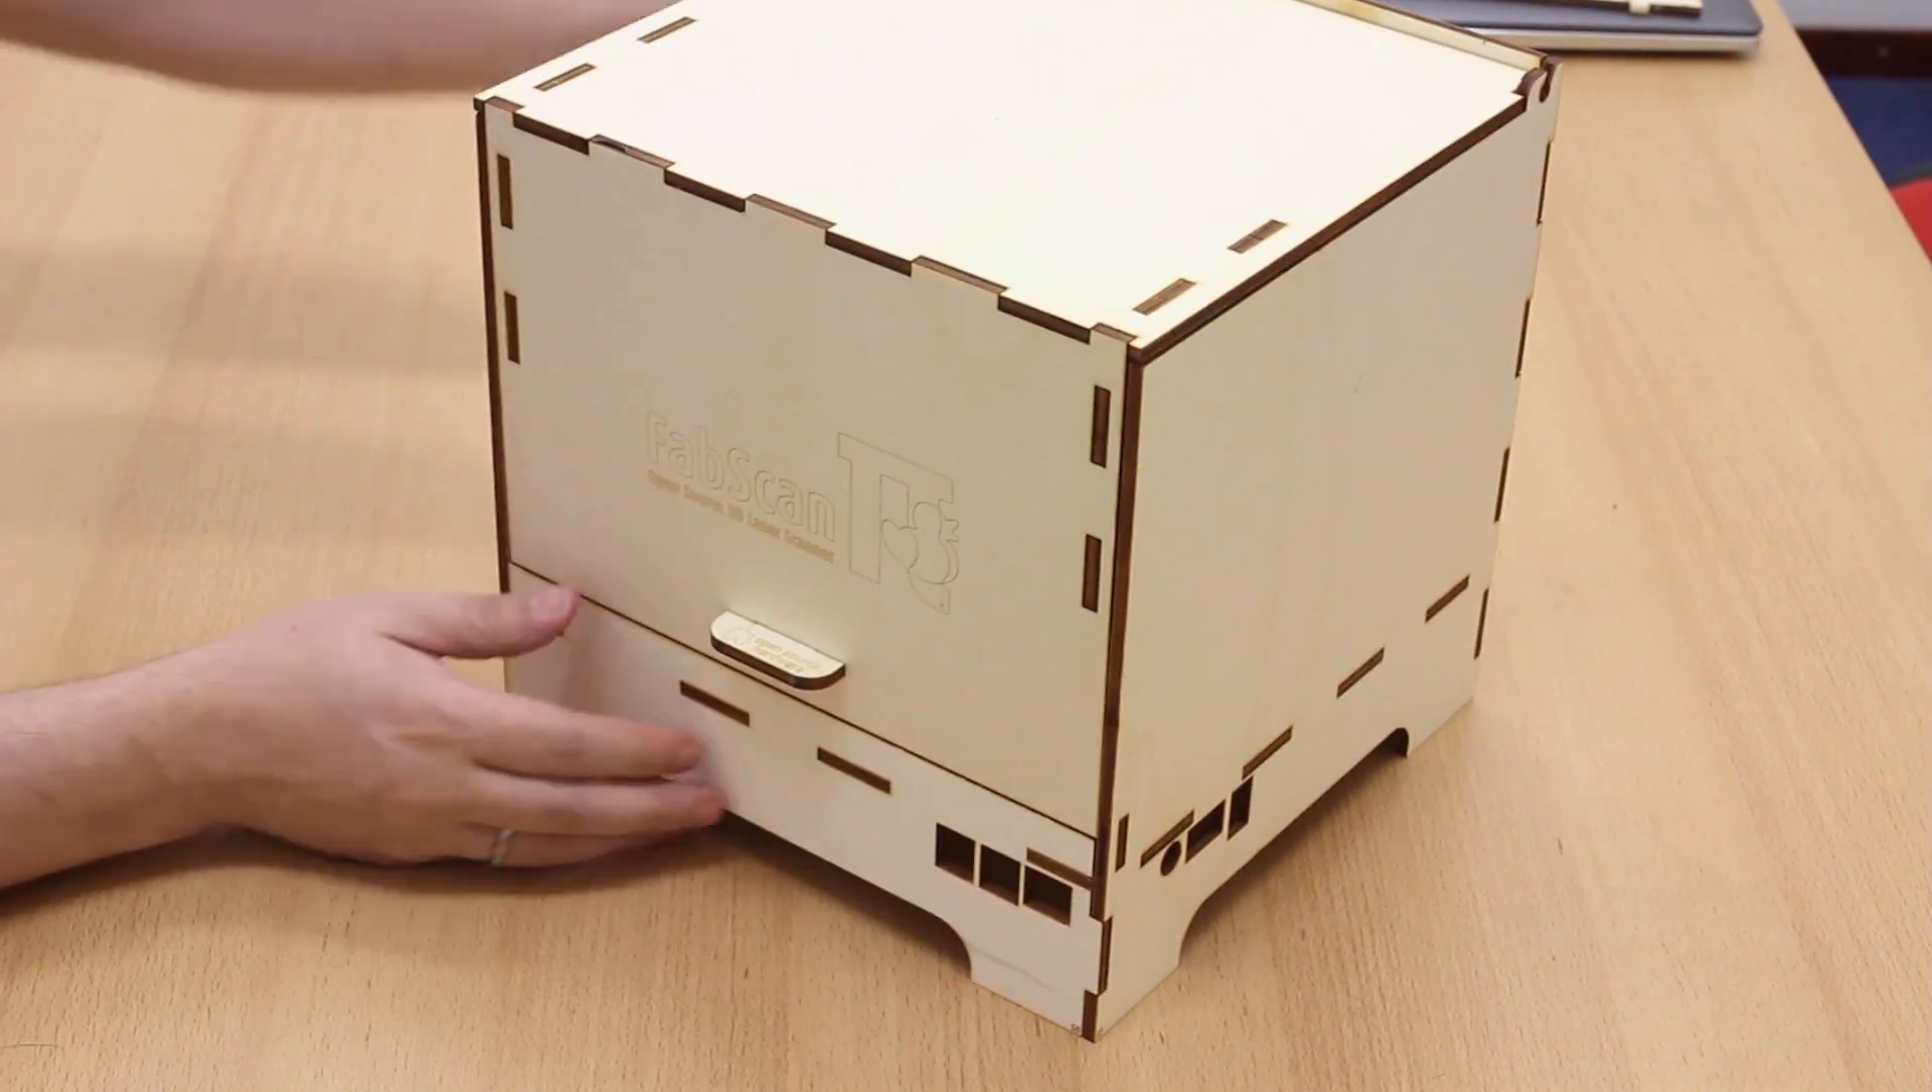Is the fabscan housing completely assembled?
Yes.